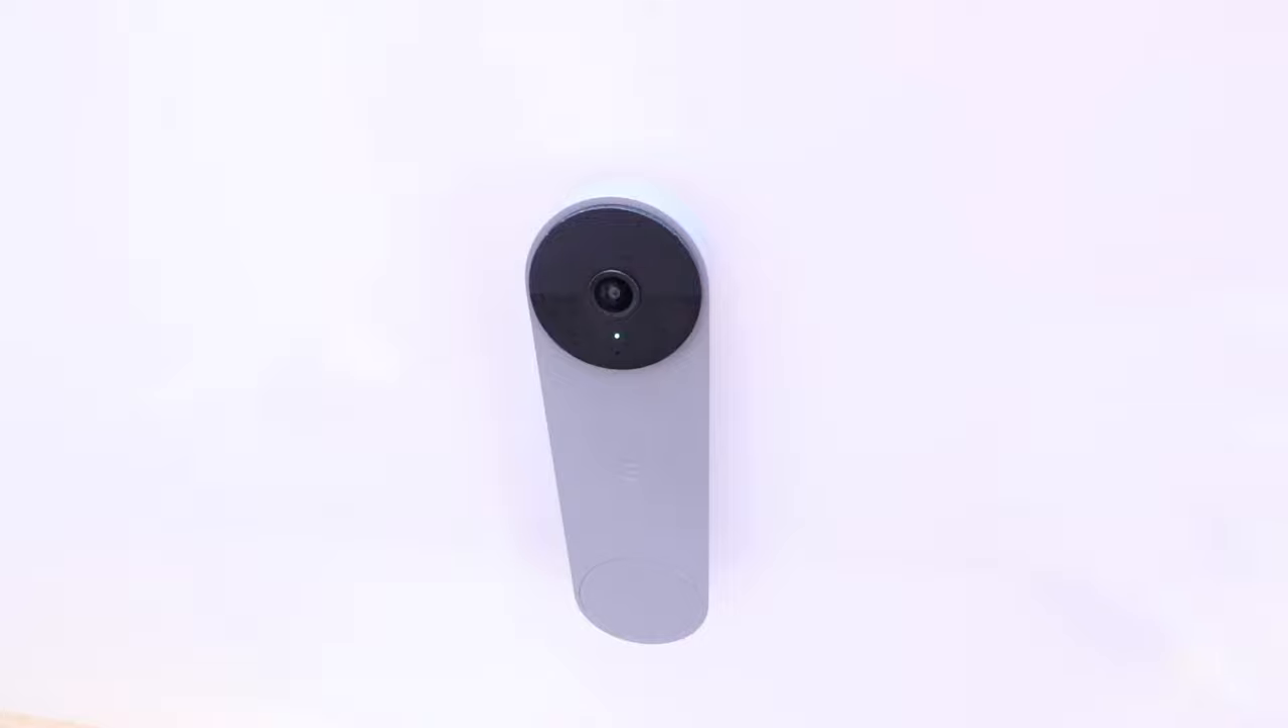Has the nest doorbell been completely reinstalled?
Yes.